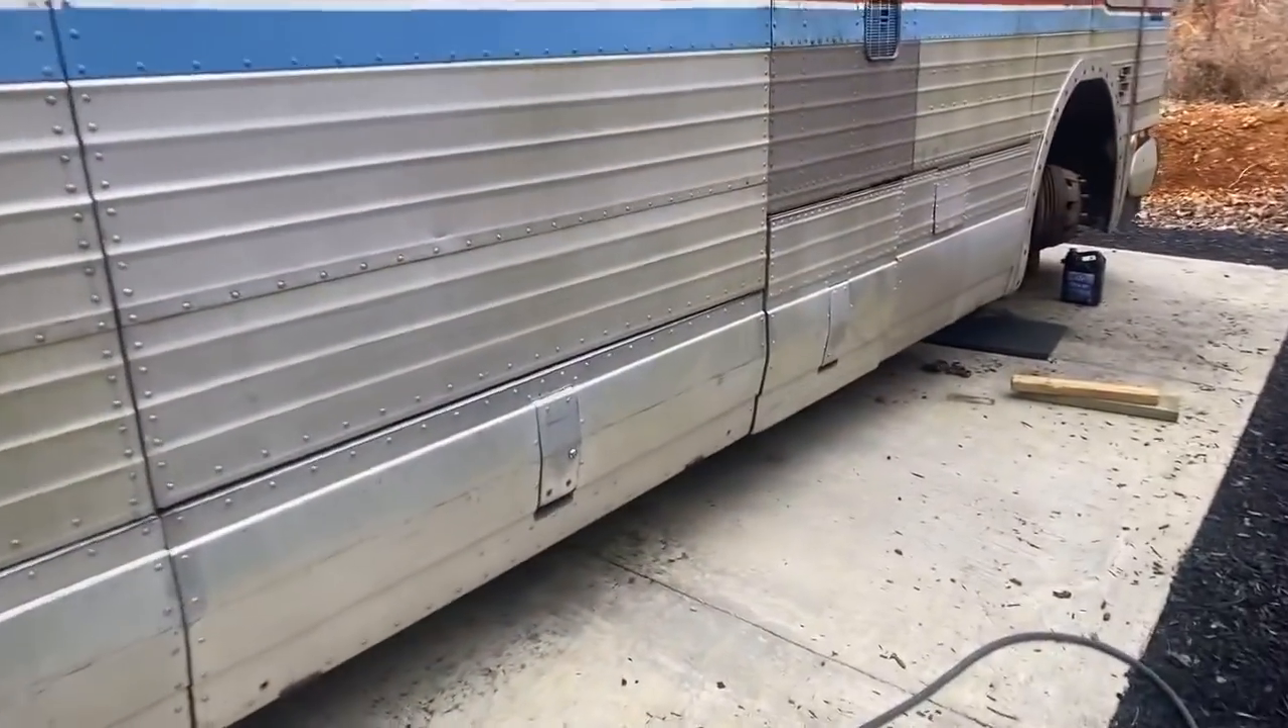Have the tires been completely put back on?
No.